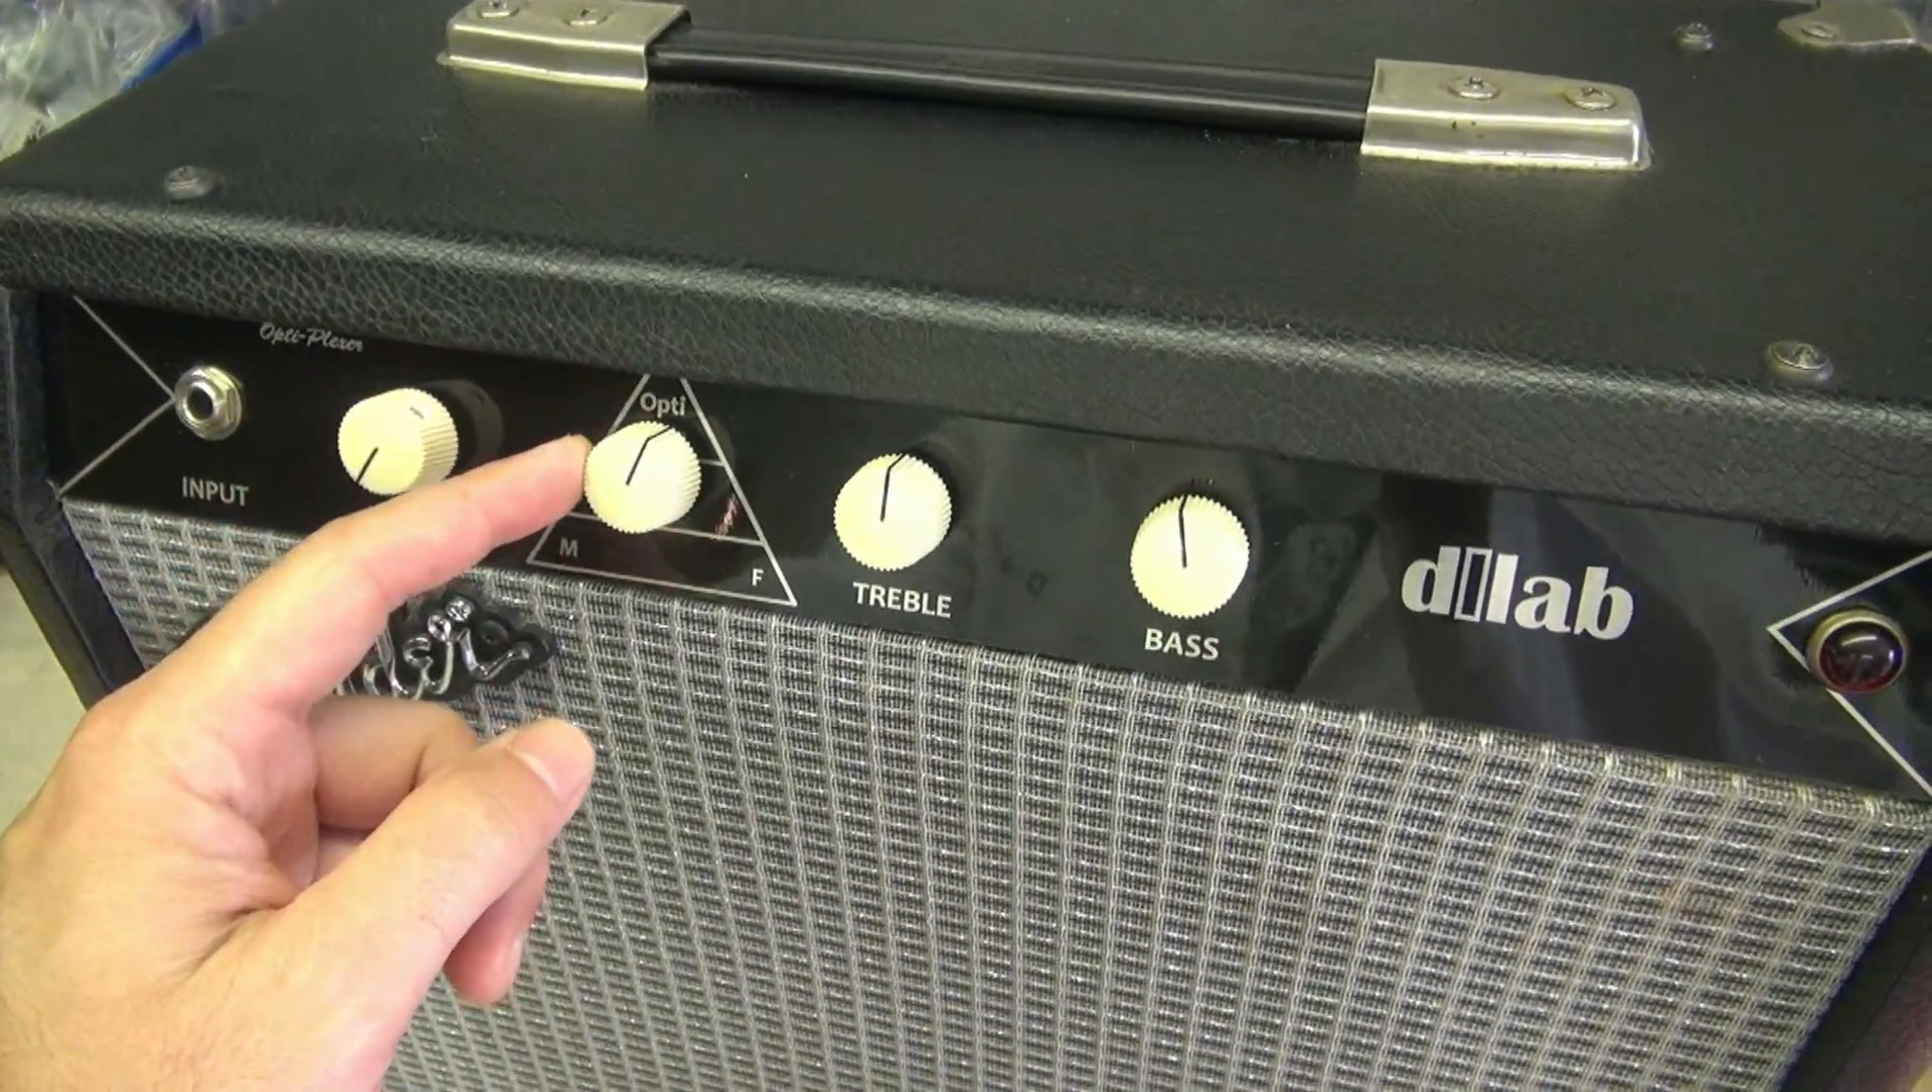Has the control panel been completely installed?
Yes.